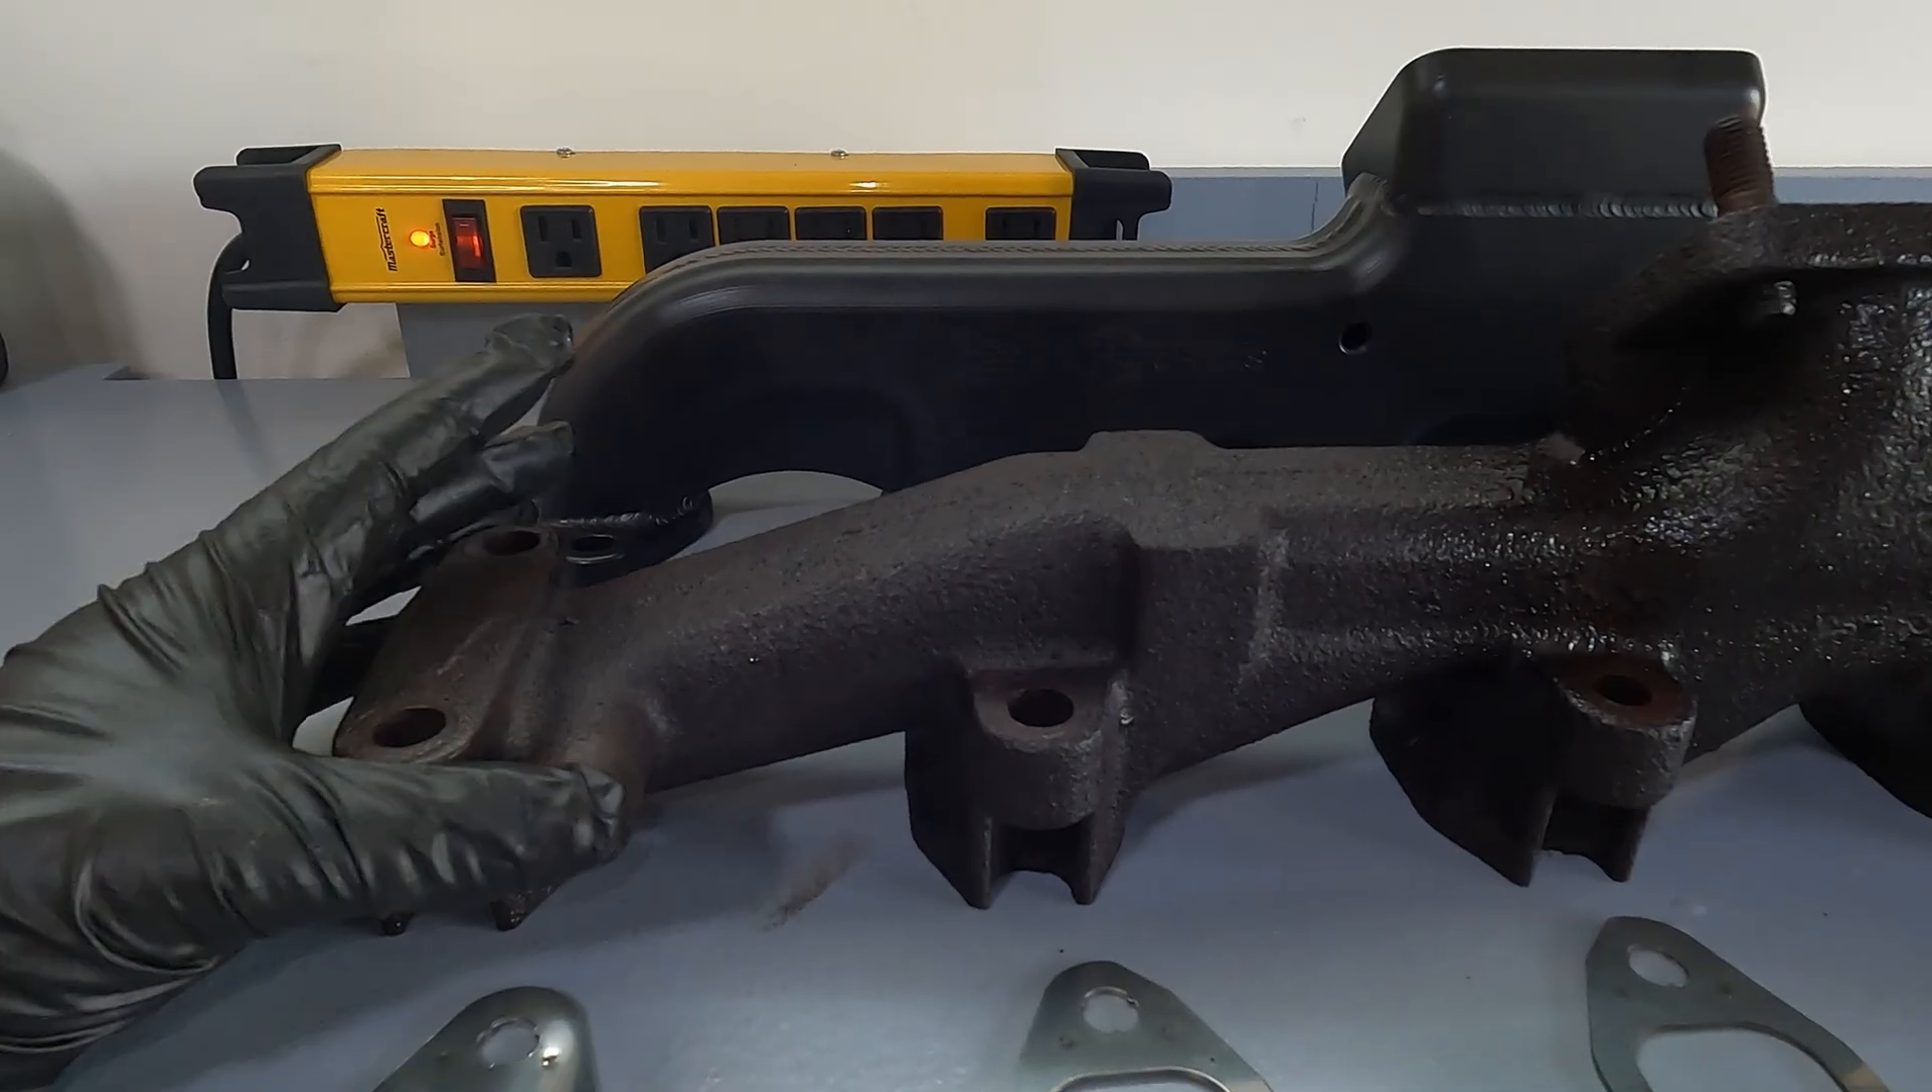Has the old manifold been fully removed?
Yes.